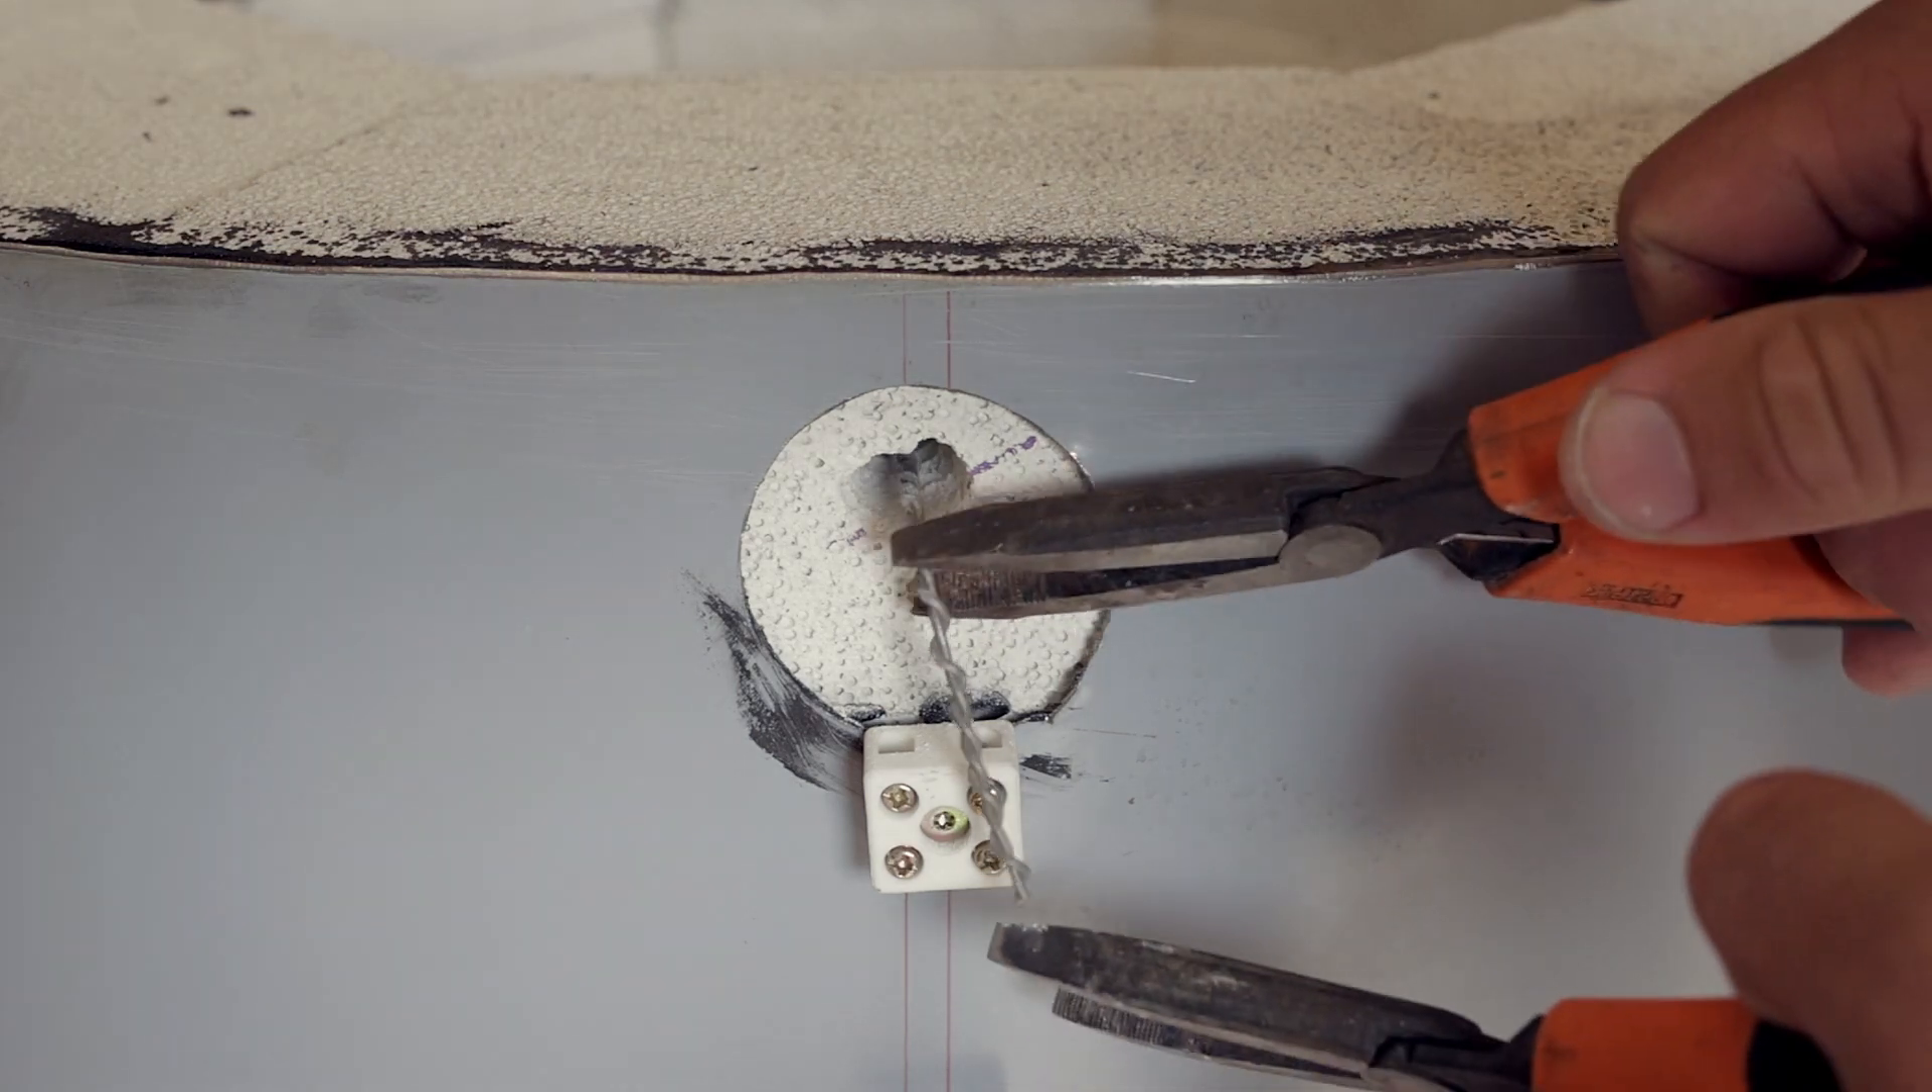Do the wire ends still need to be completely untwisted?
Yes.